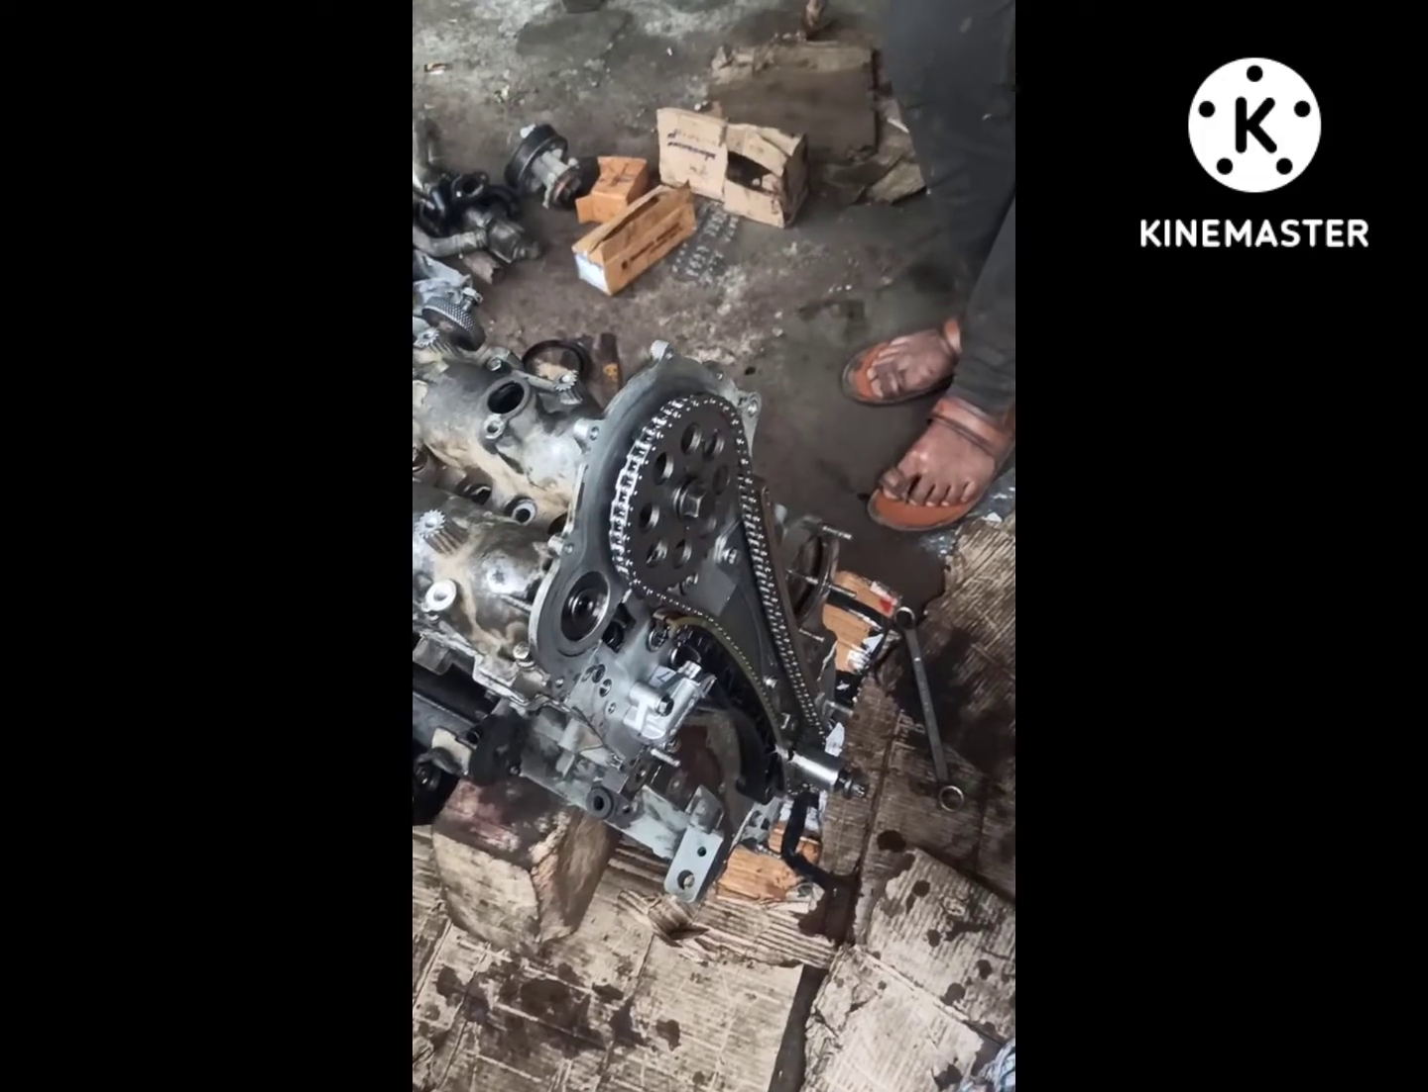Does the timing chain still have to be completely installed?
No.